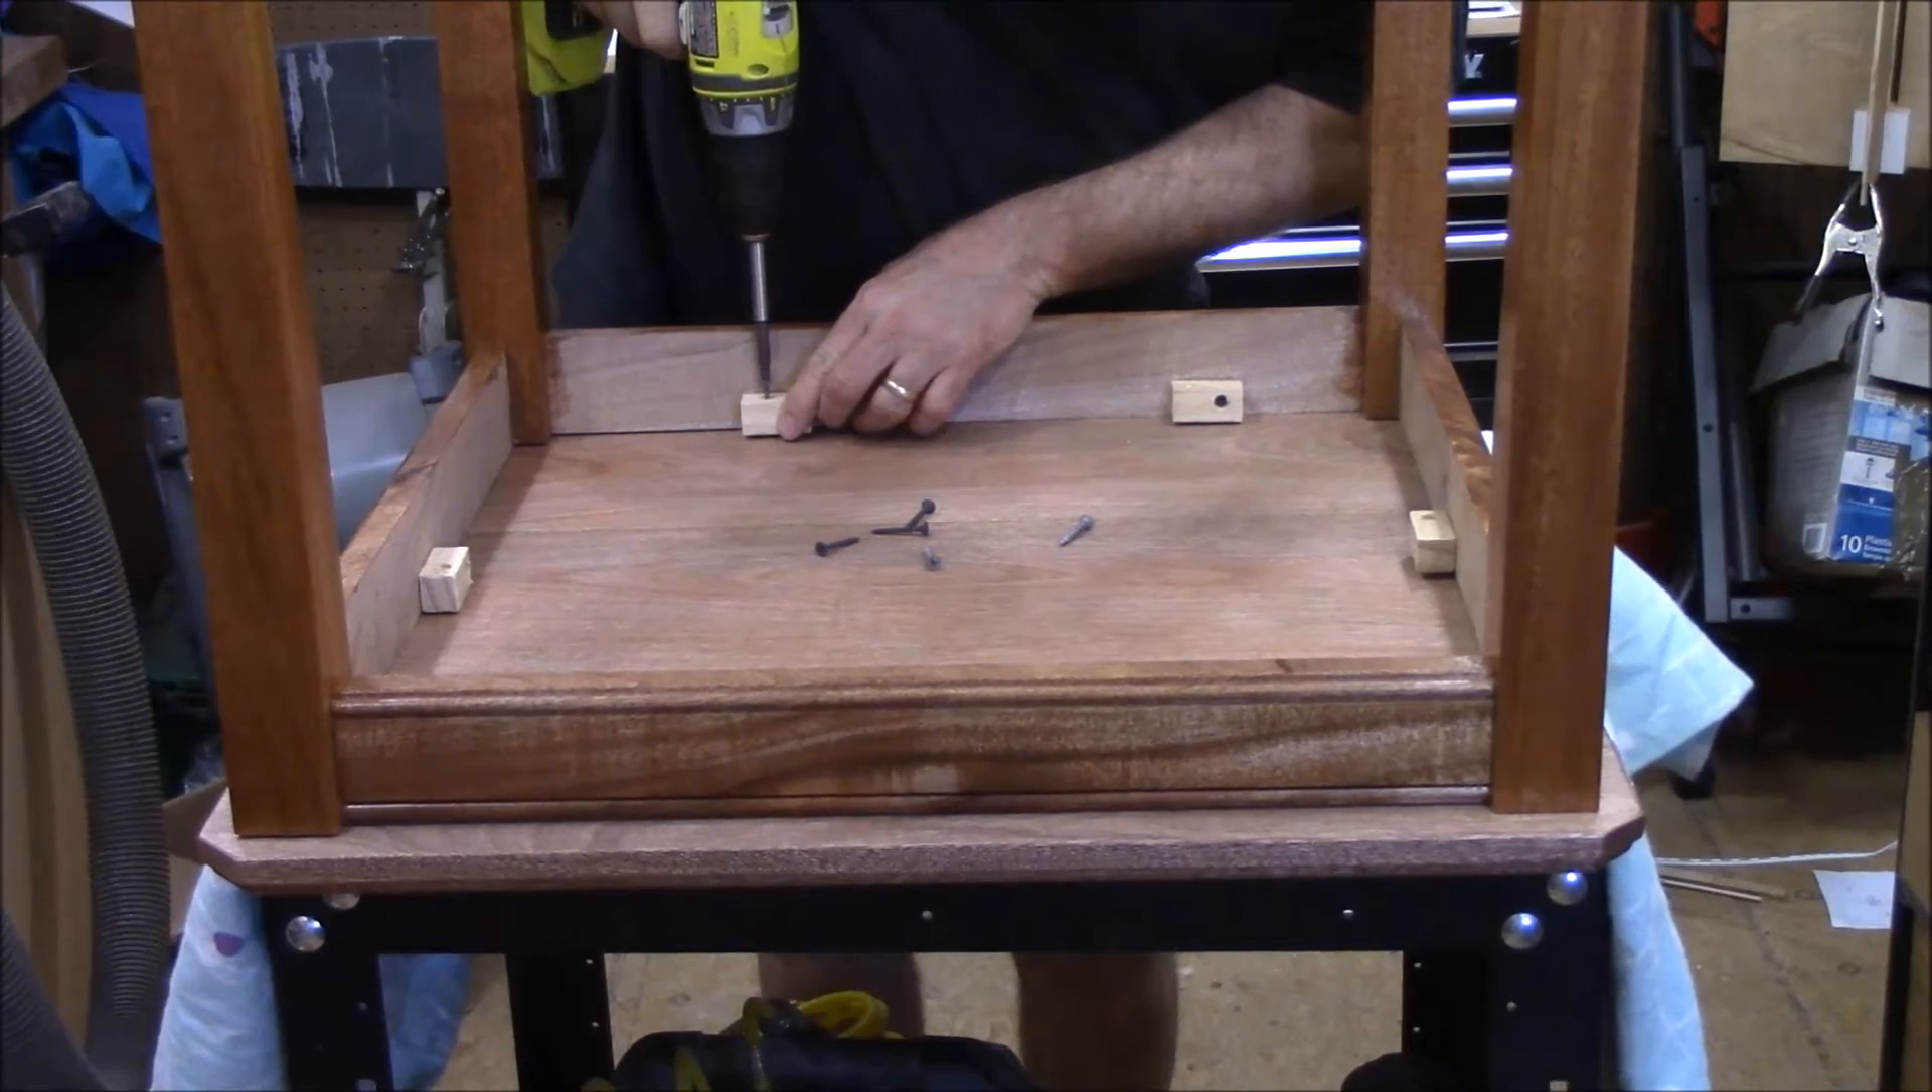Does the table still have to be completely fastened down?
Yes.